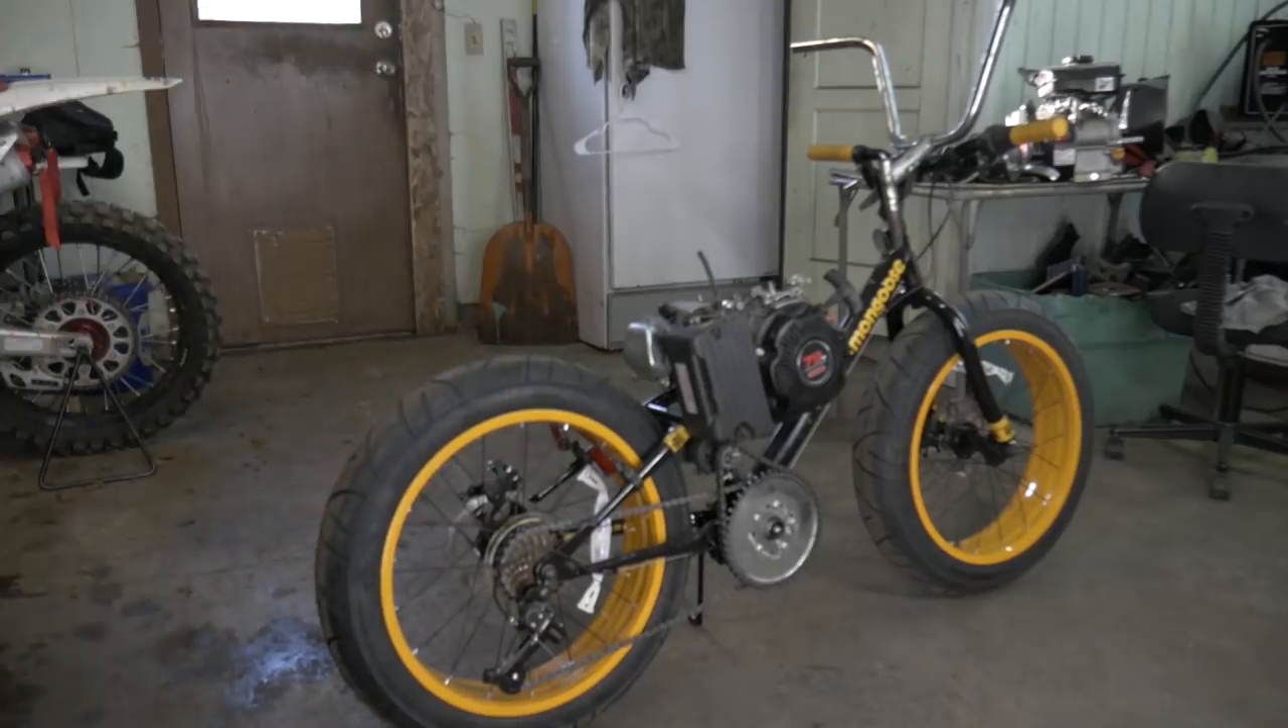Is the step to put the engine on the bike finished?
Yes.